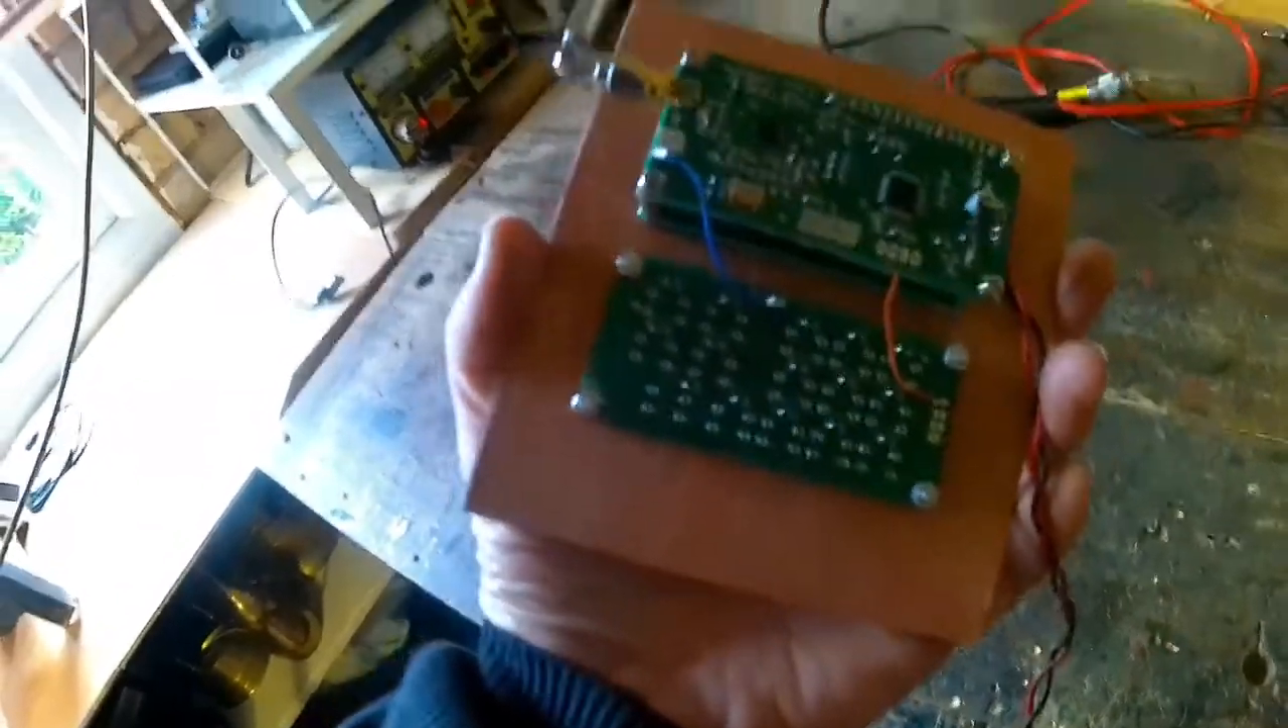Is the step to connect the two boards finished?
Yes.